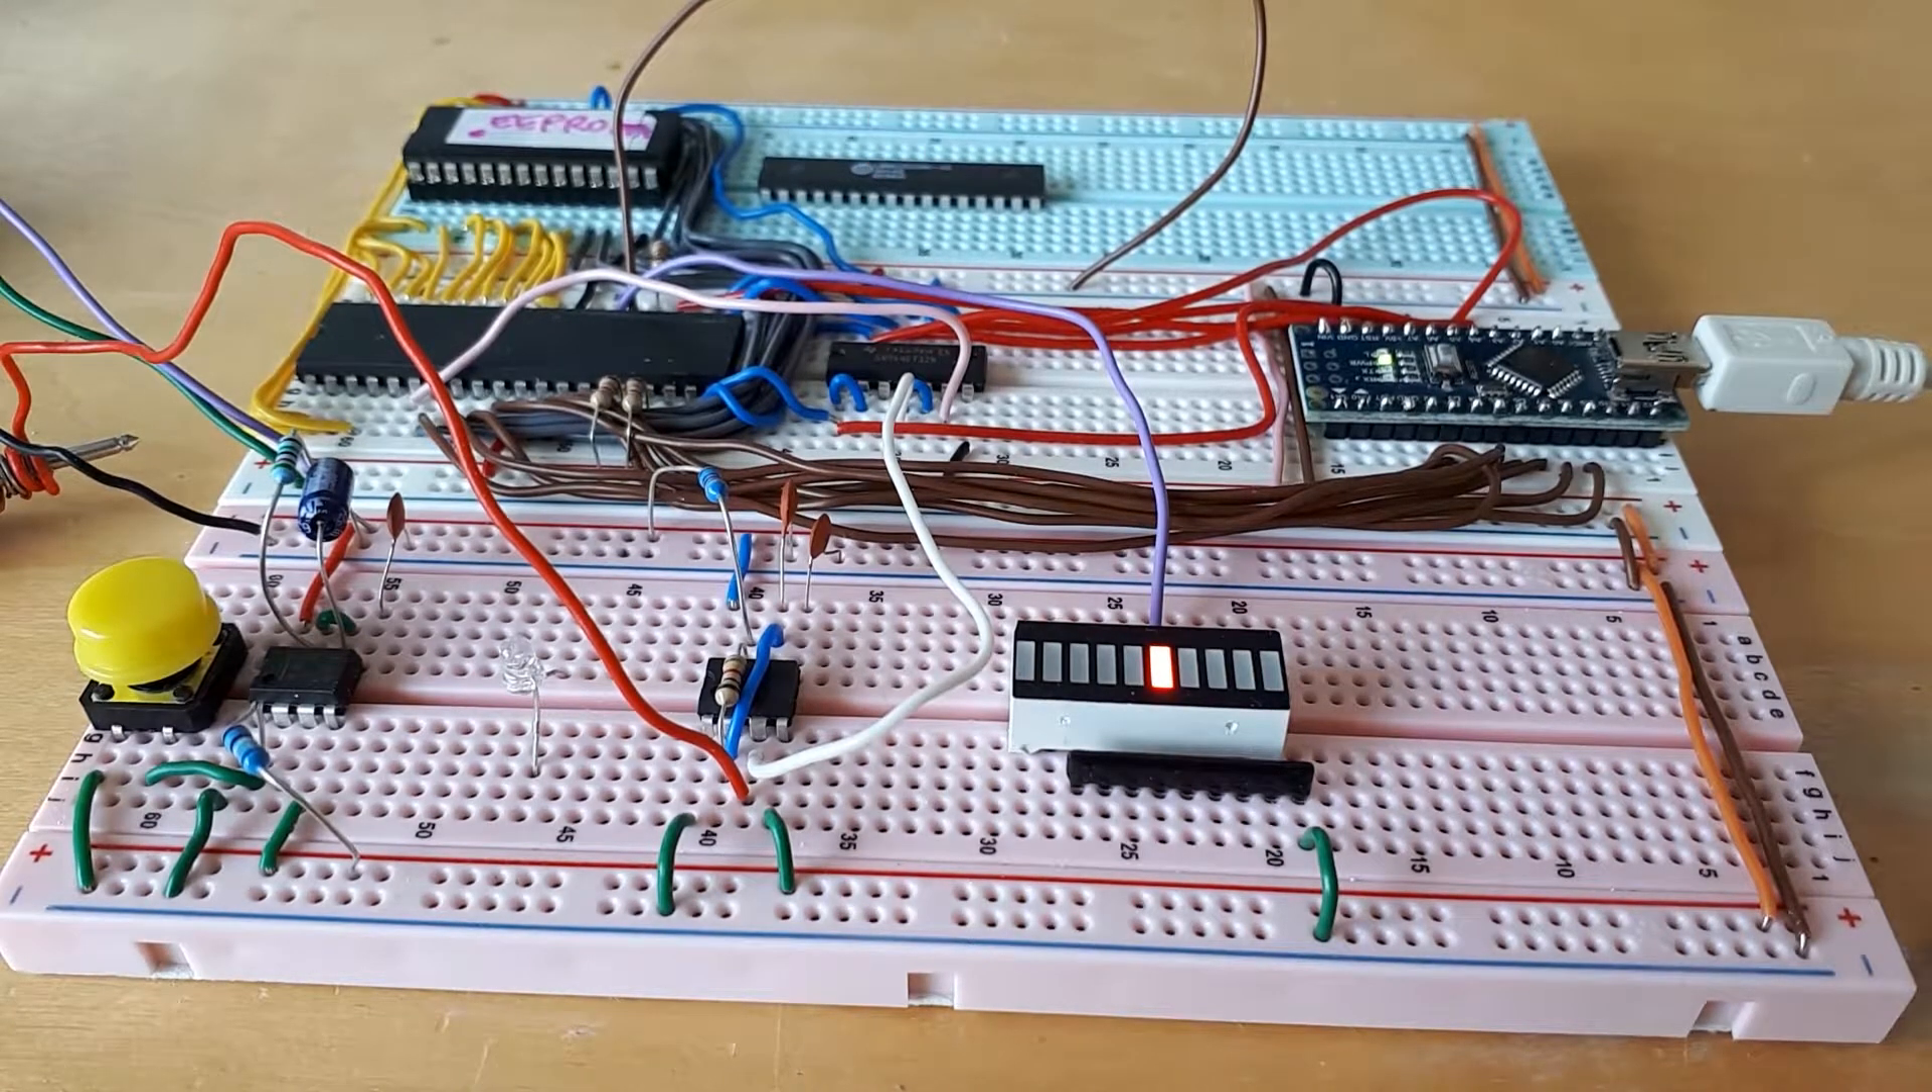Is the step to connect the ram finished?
No.